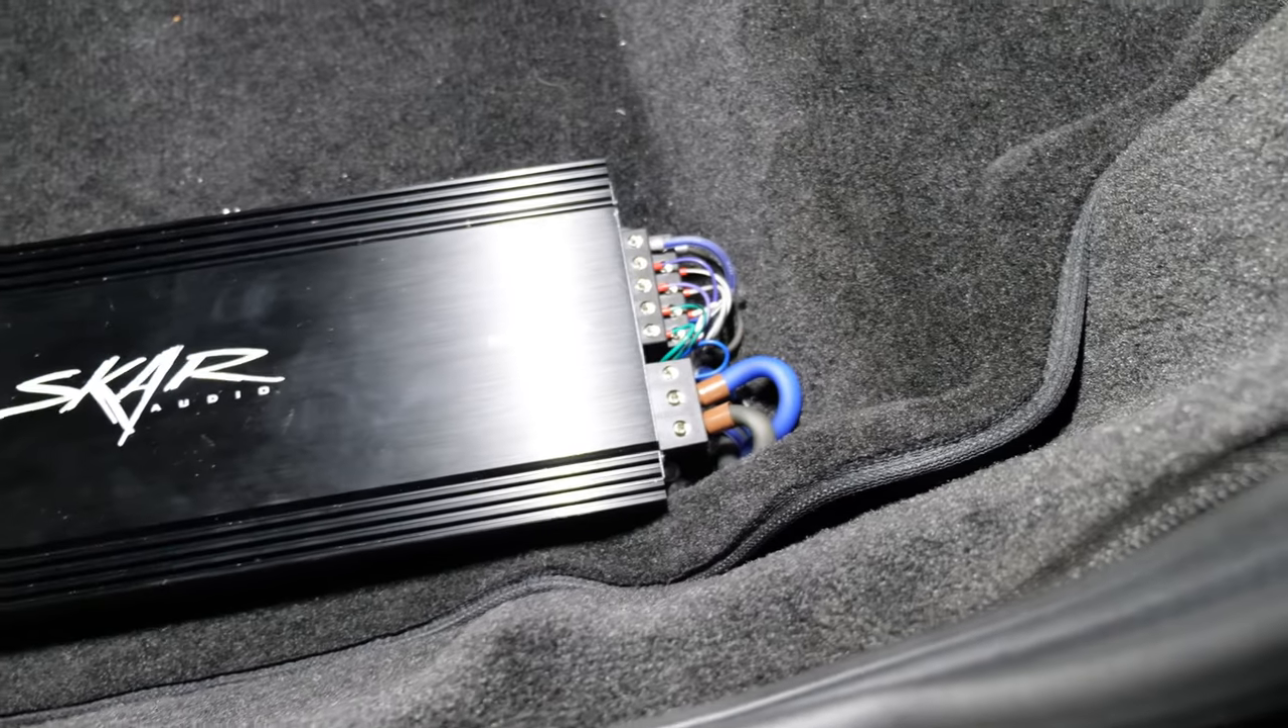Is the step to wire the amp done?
Yes.